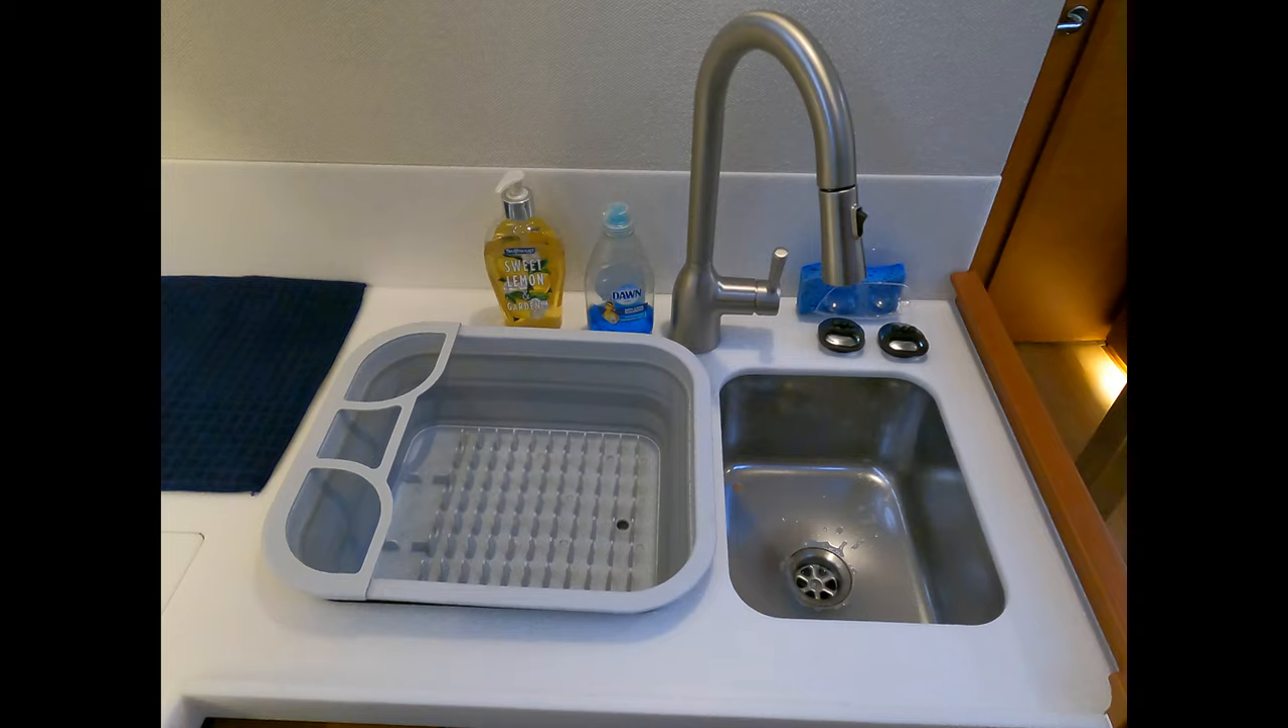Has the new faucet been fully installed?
Yes.